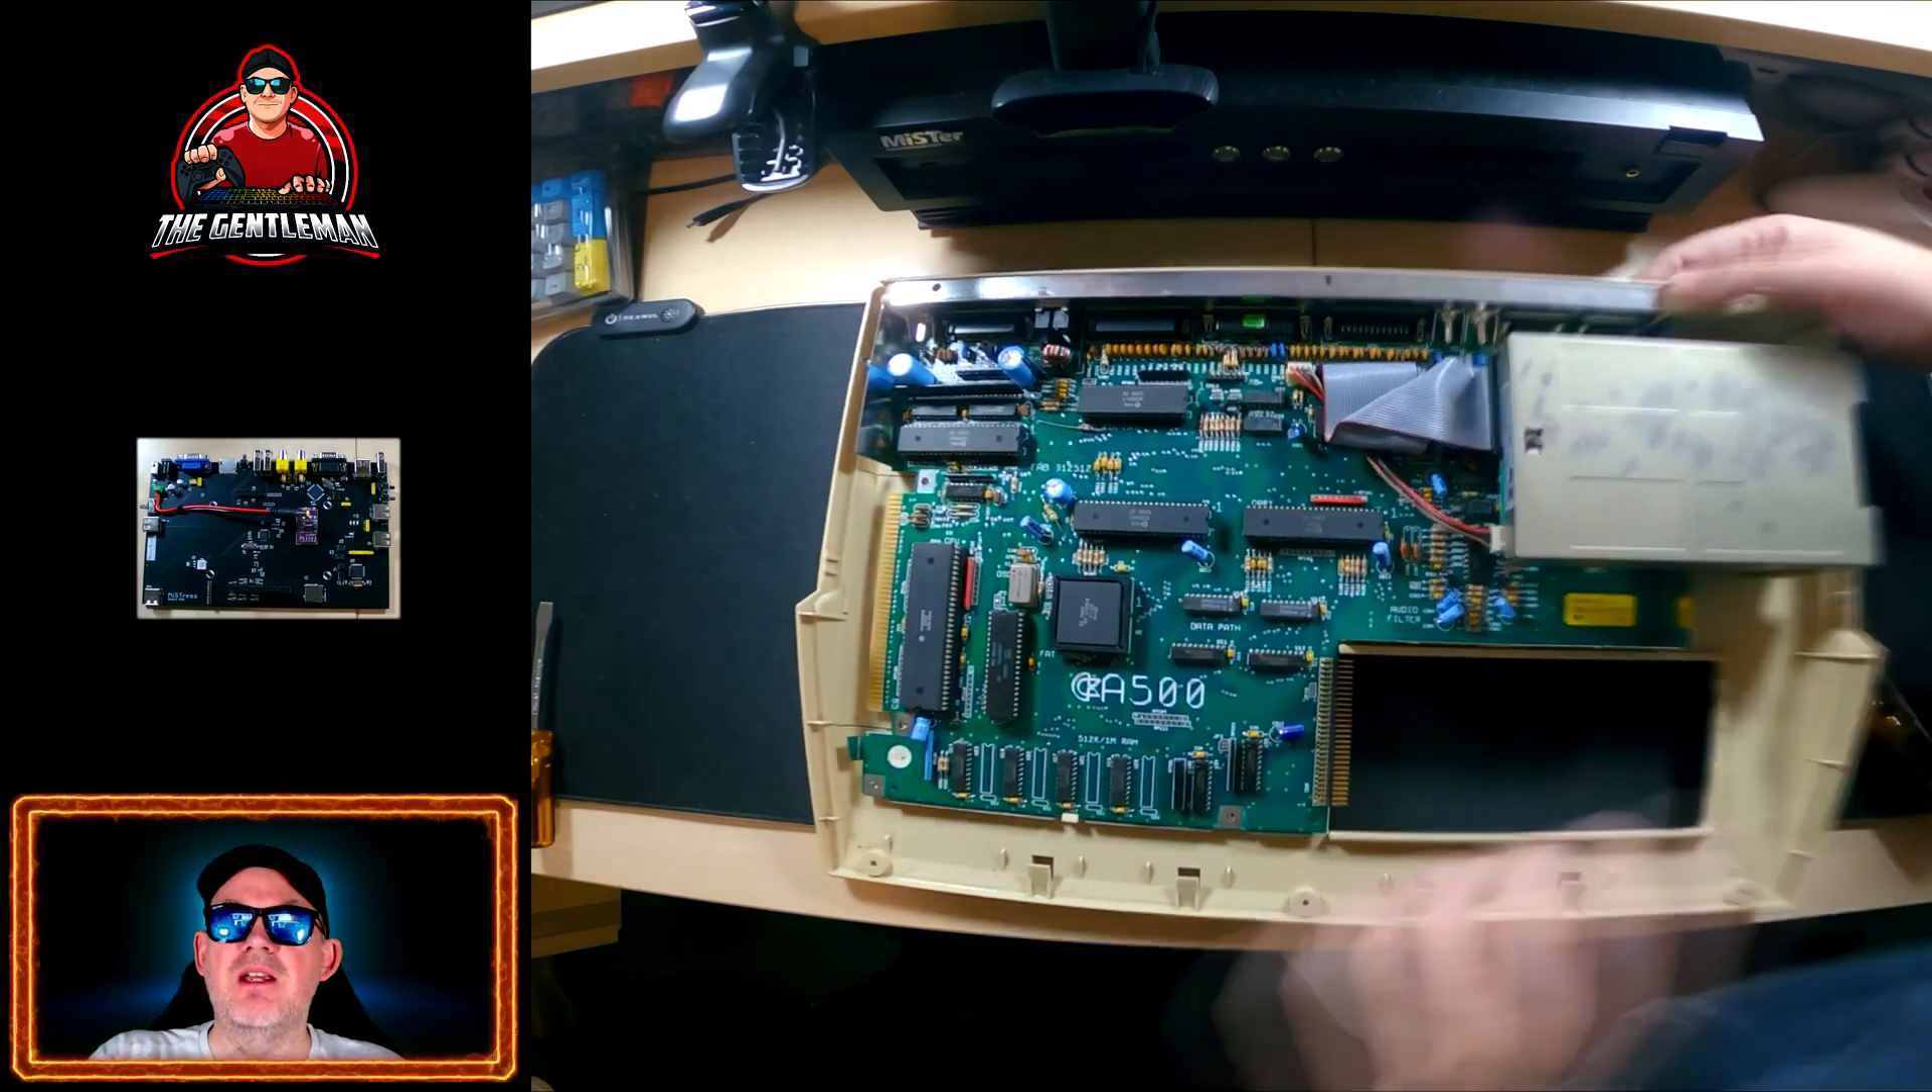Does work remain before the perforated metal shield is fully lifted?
No.